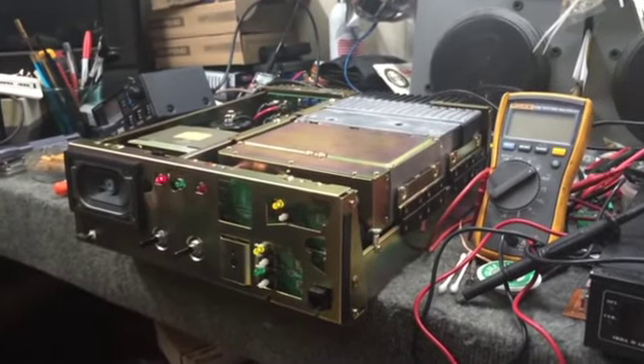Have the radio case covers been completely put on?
No.